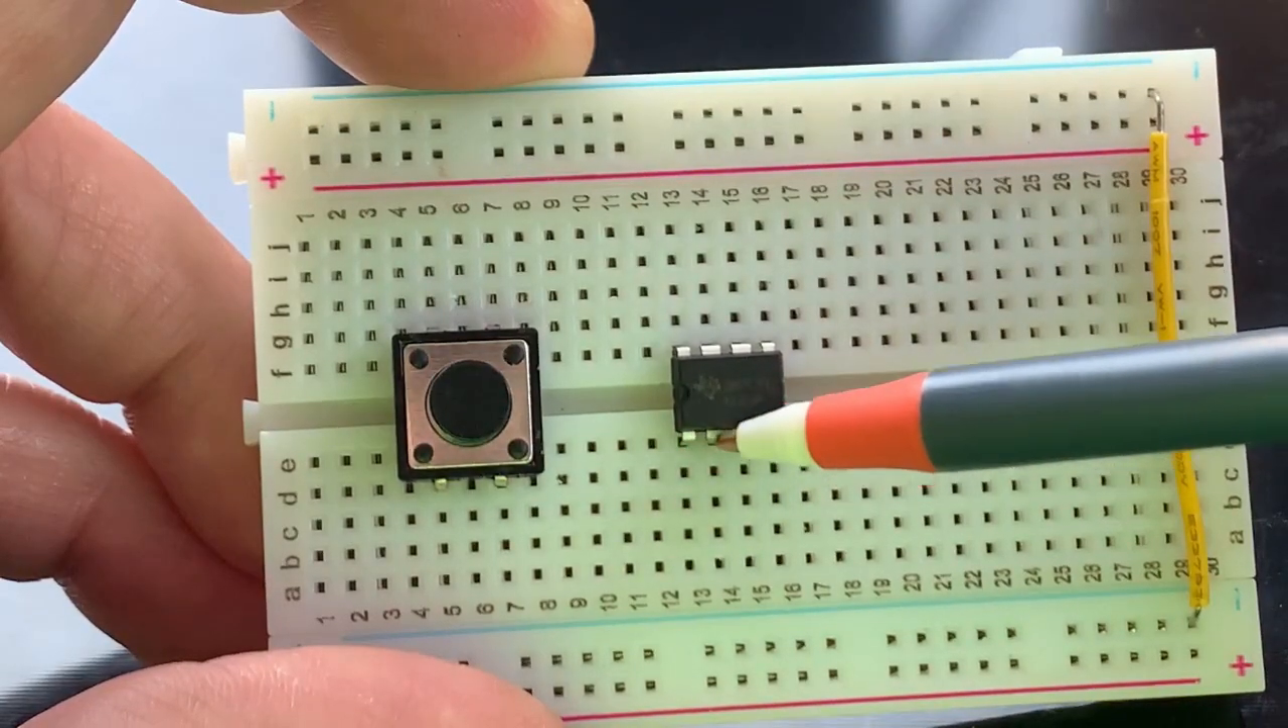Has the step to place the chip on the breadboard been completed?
Yes.